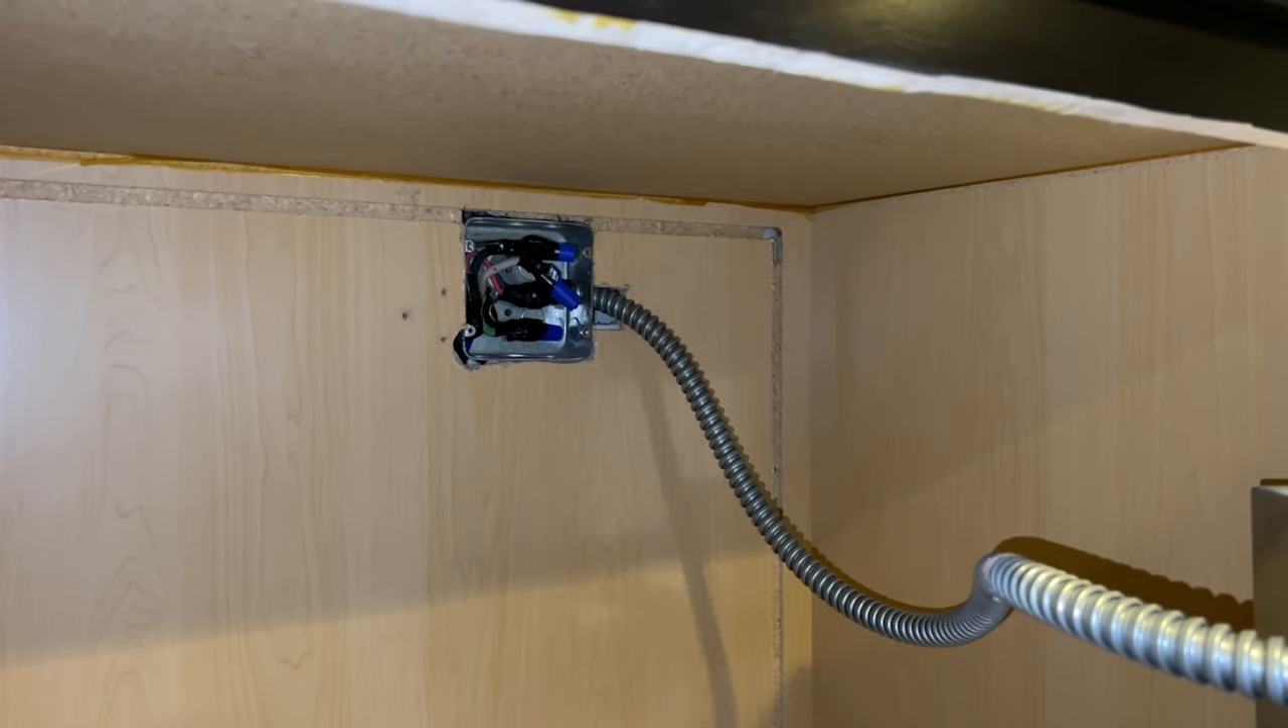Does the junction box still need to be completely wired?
No.